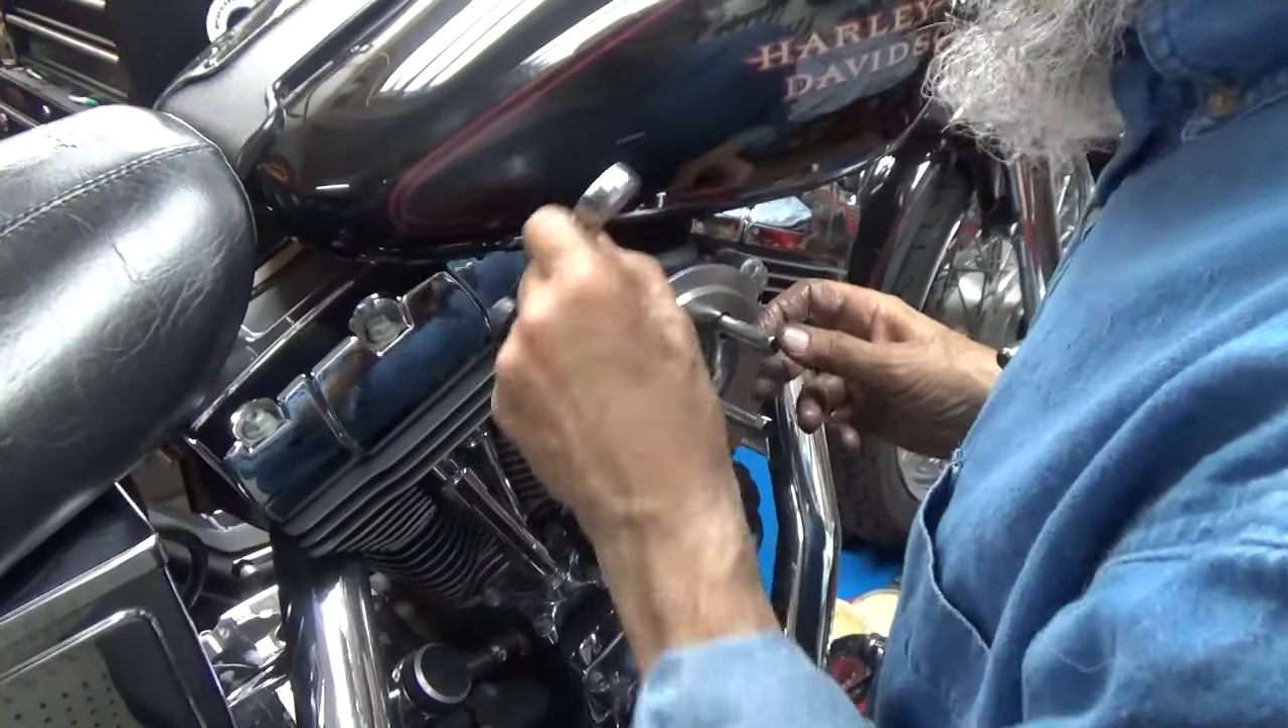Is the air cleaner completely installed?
No.